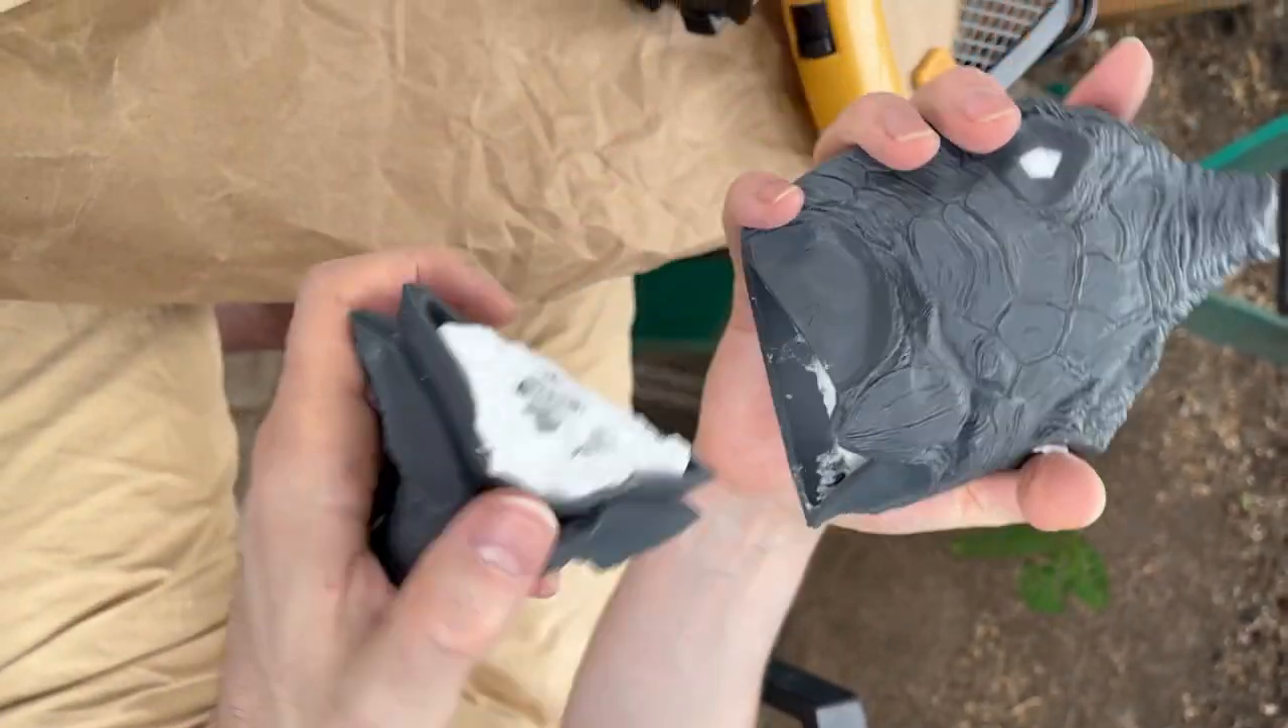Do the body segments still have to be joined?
Yes.